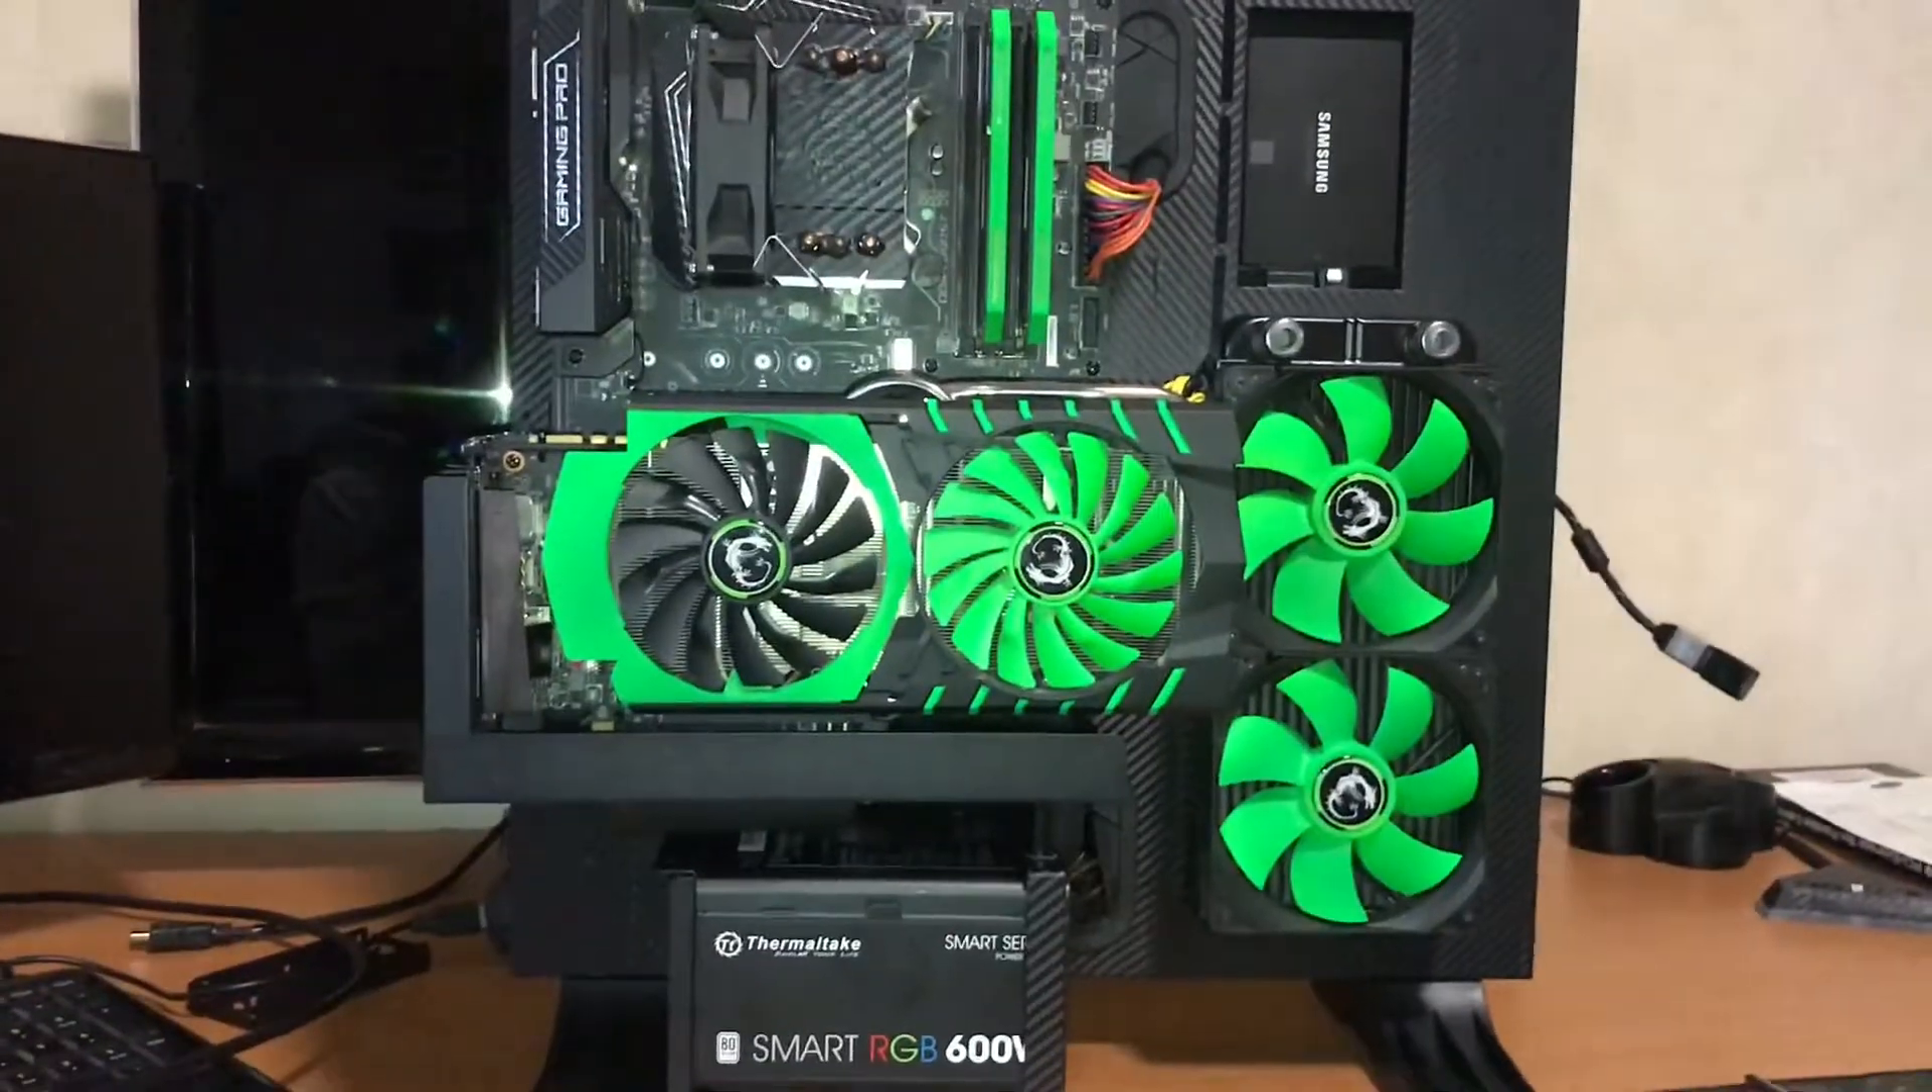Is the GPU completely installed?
Yes.